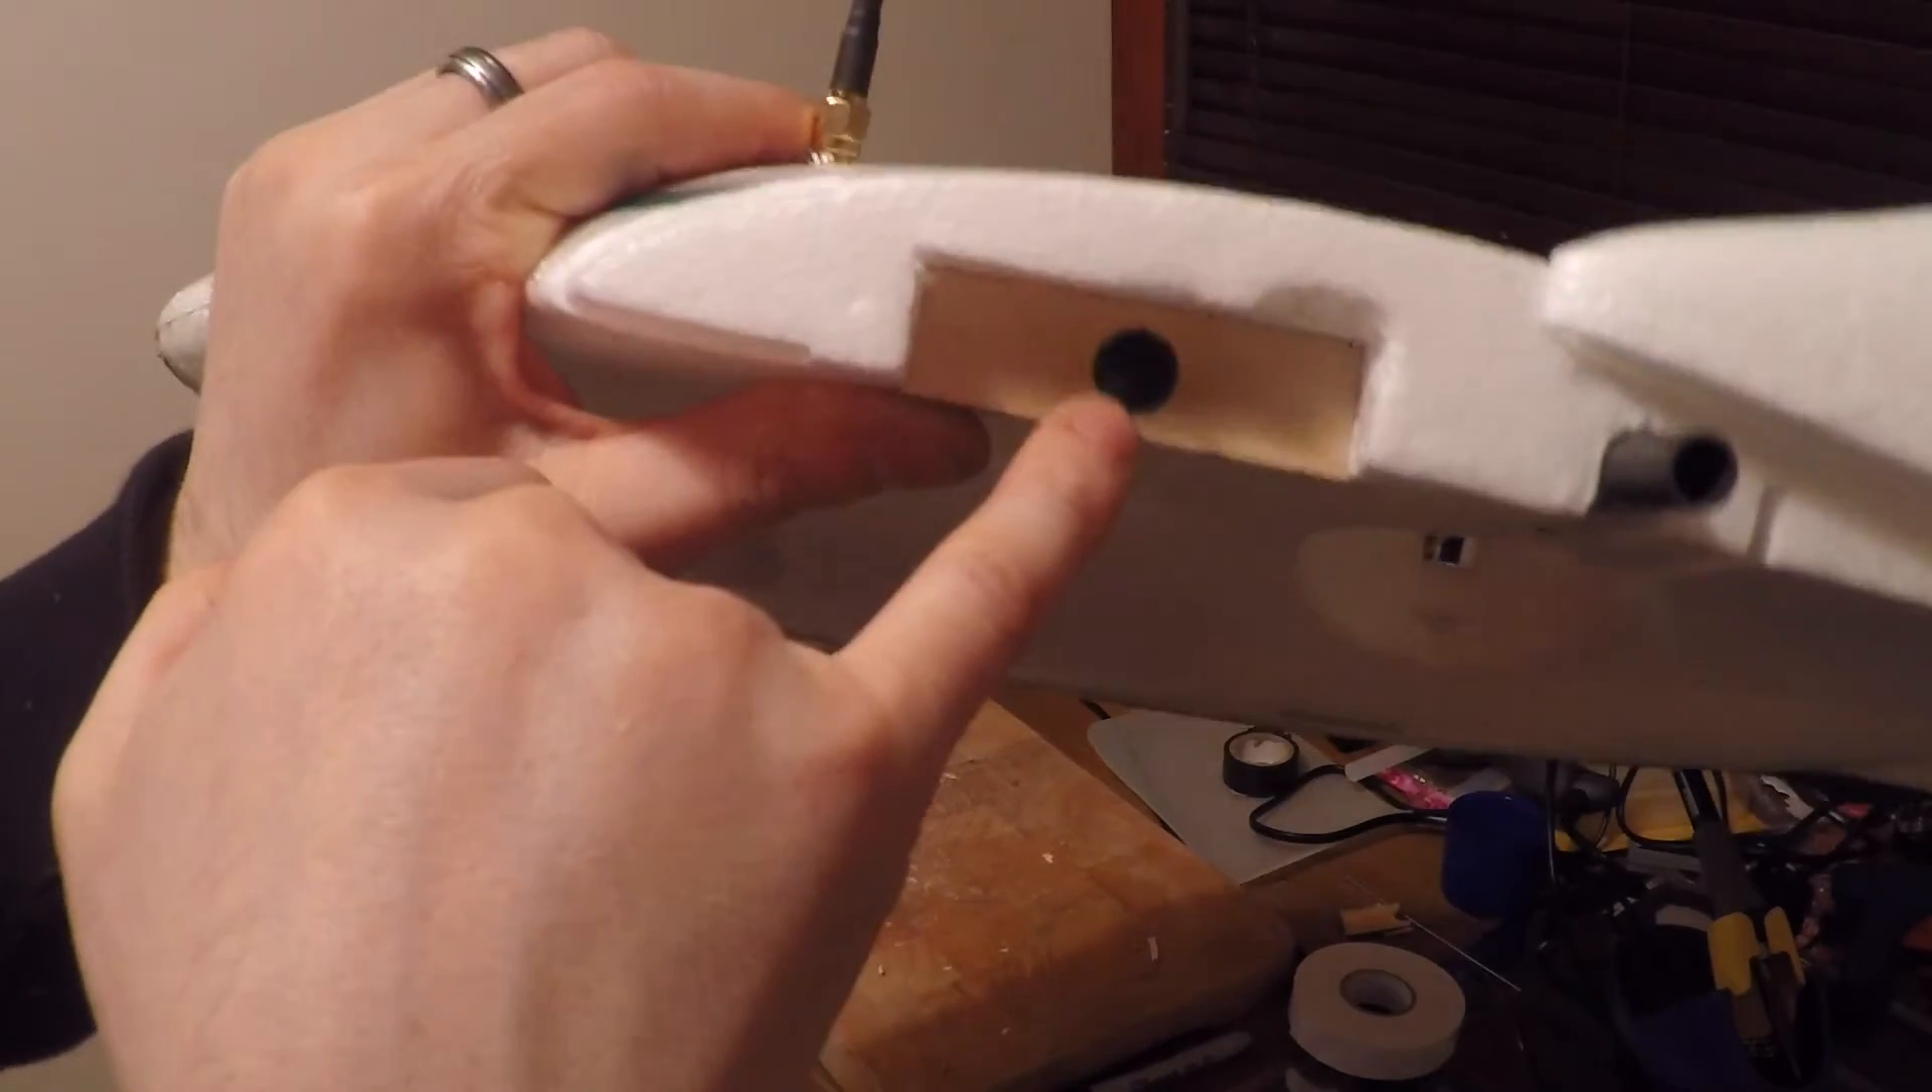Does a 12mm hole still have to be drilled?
No.